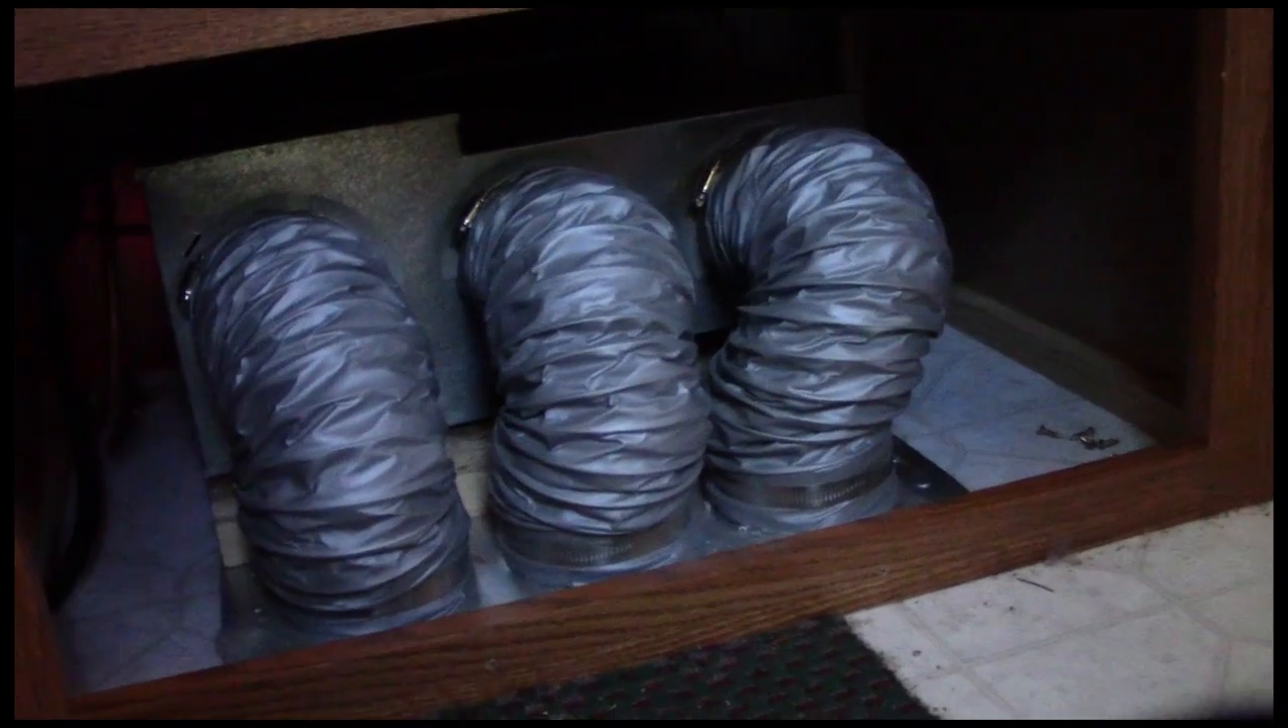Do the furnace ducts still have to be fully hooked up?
No.